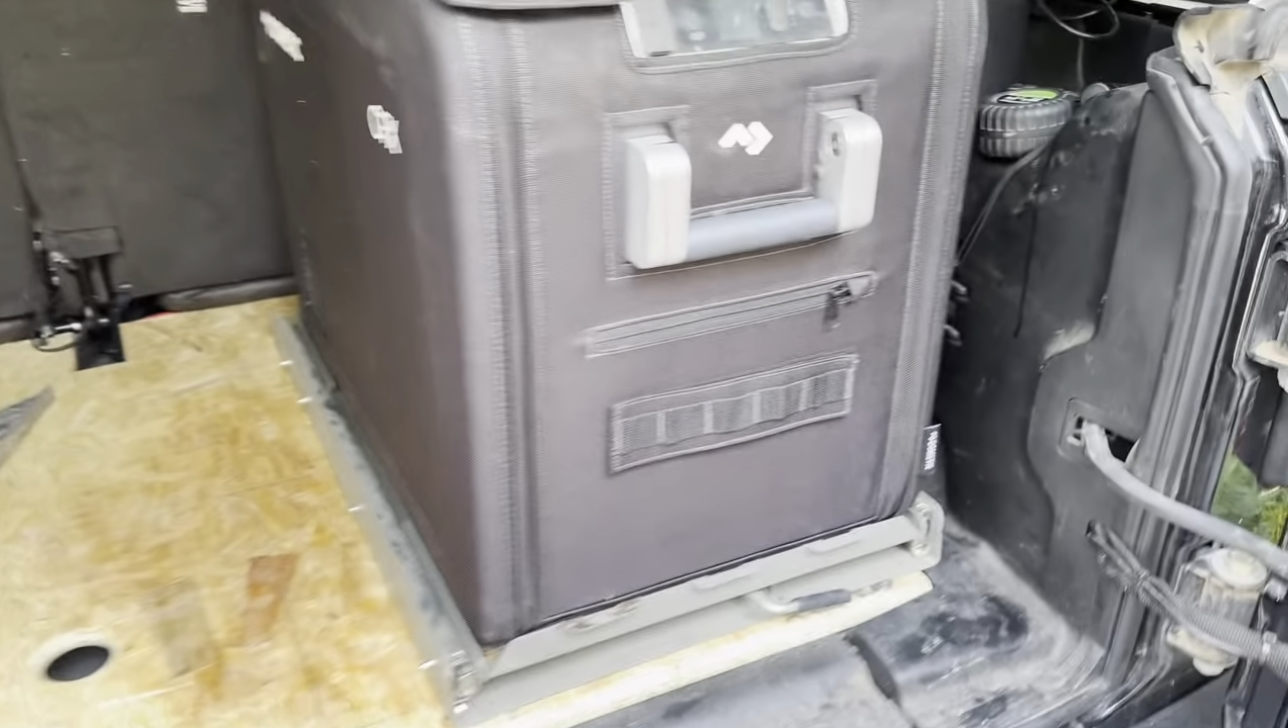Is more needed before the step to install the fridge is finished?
No.